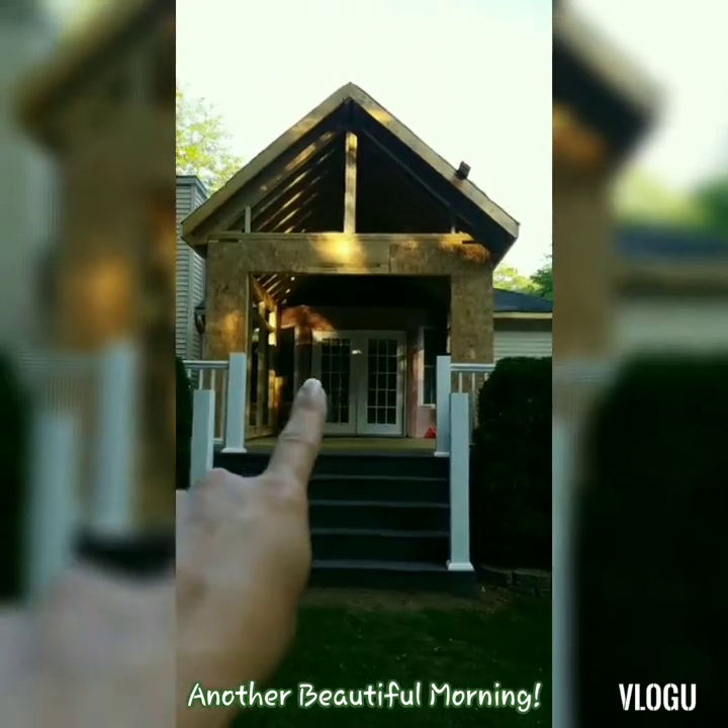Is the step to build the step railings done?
No.